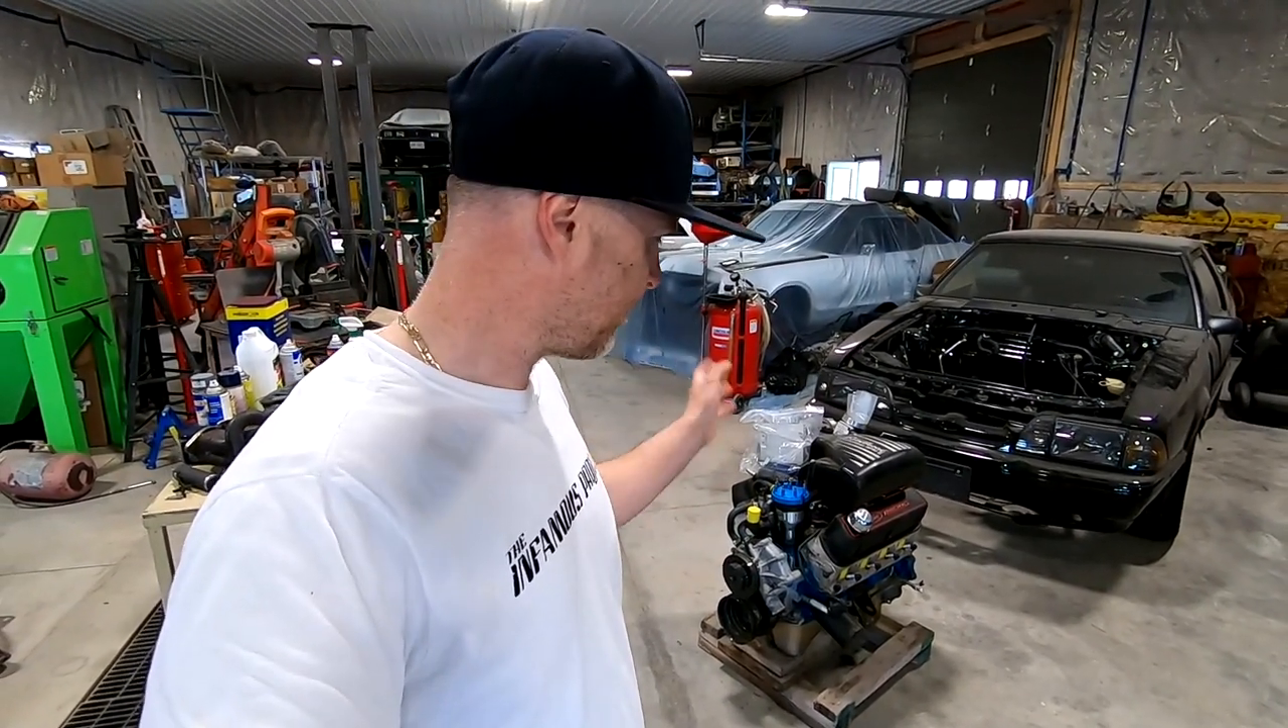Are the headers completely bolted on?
No.